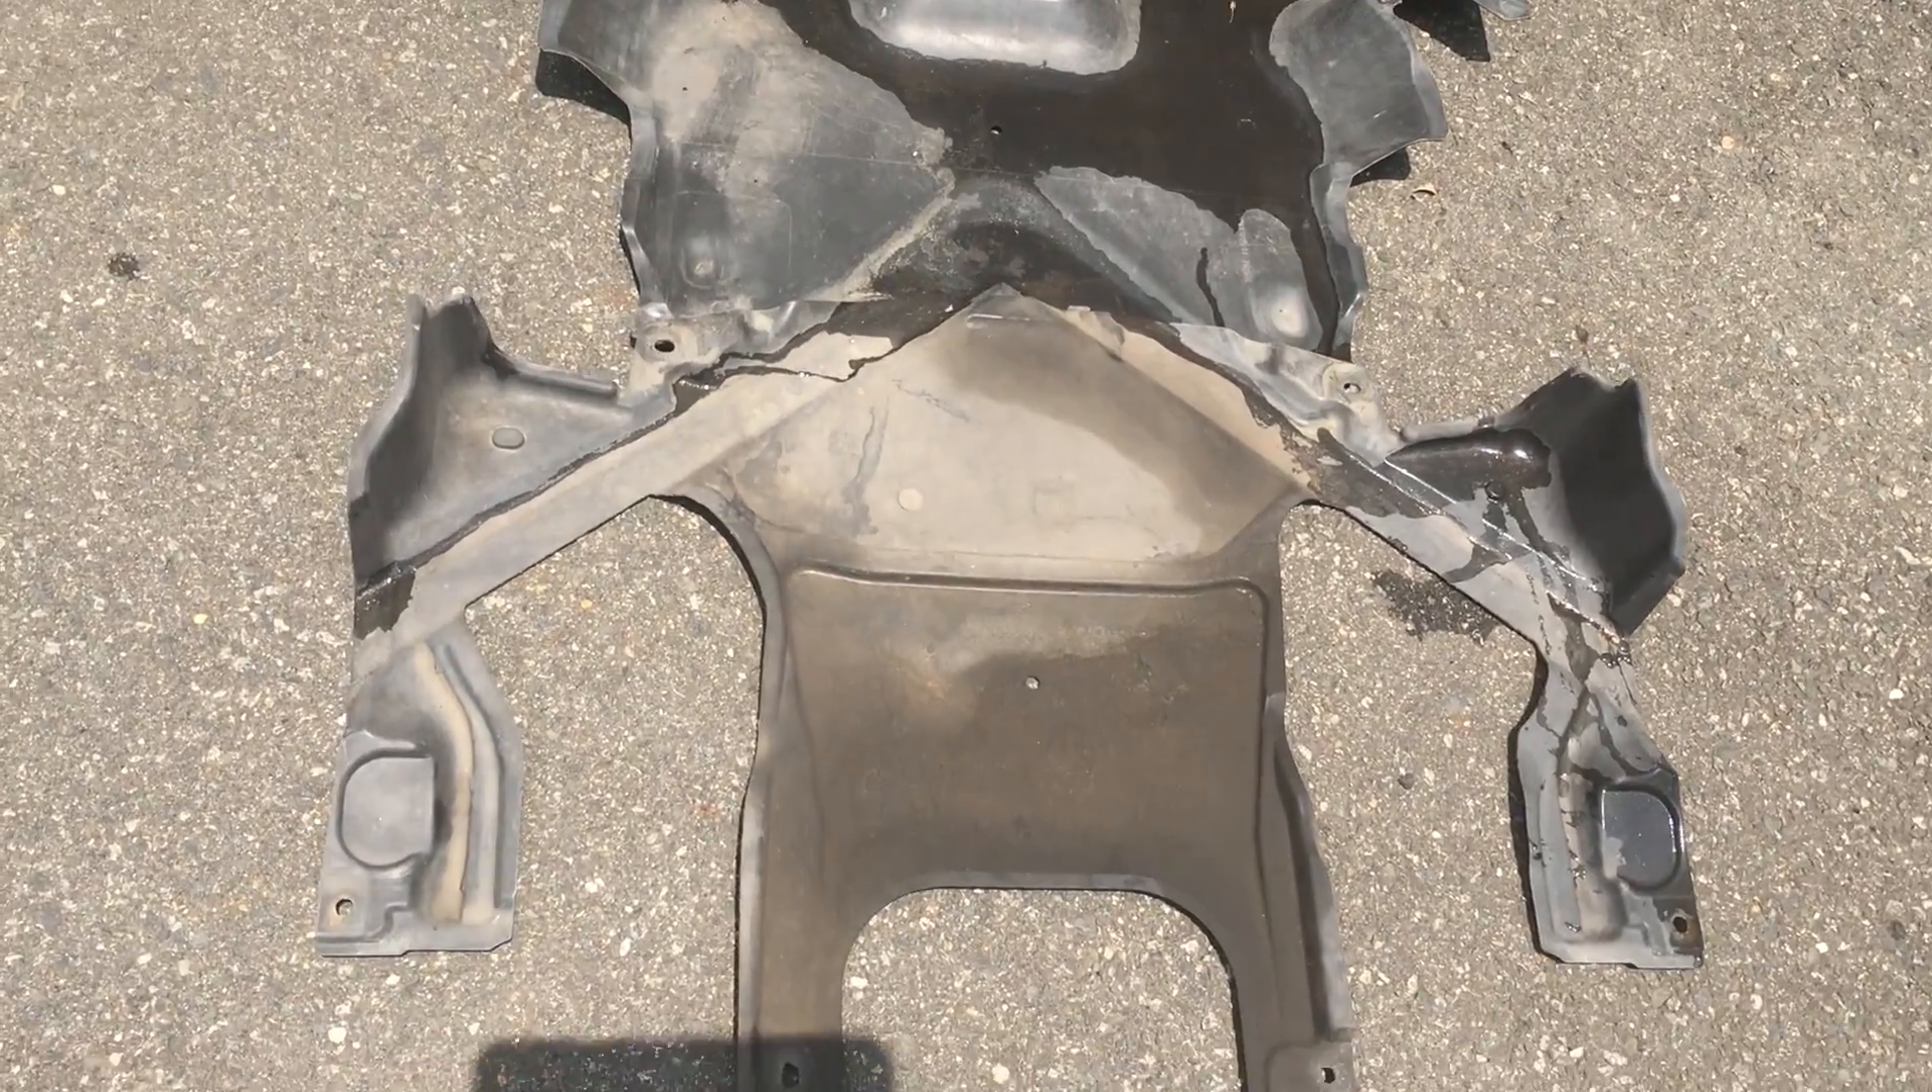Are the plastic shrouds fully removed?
Yes.